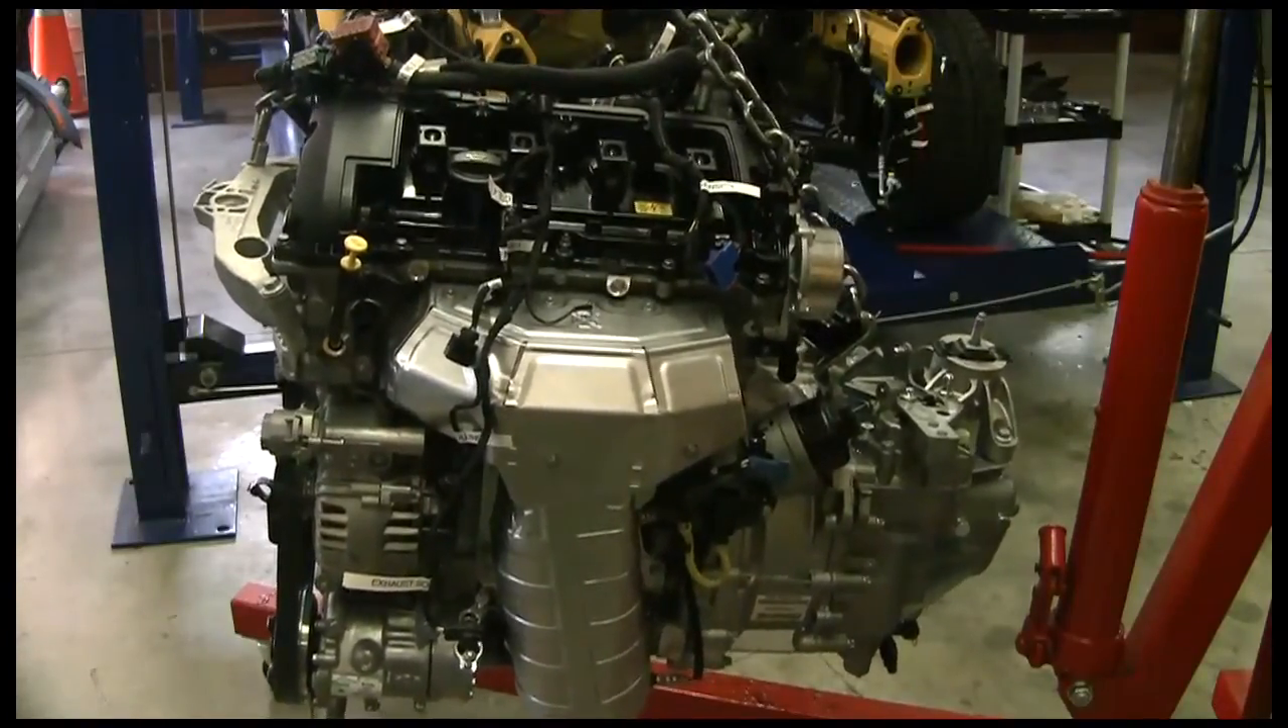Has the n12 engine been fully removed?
Yes.